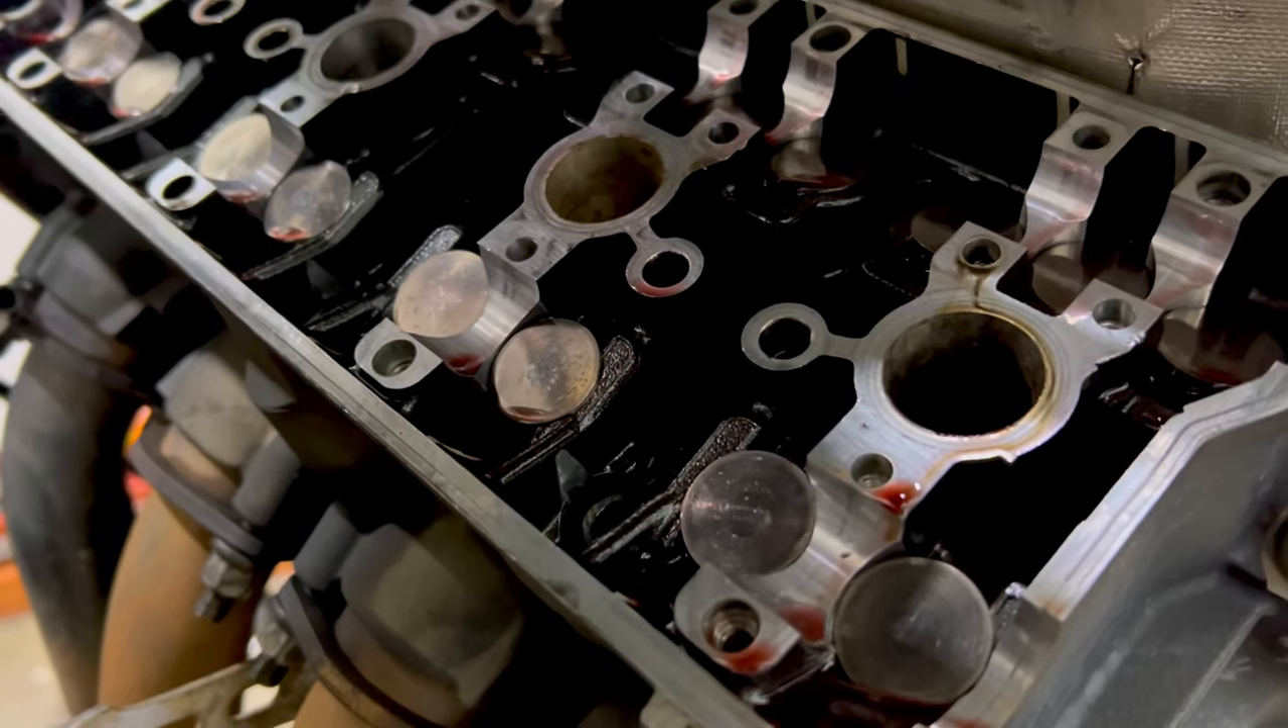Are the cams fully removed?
Yes.